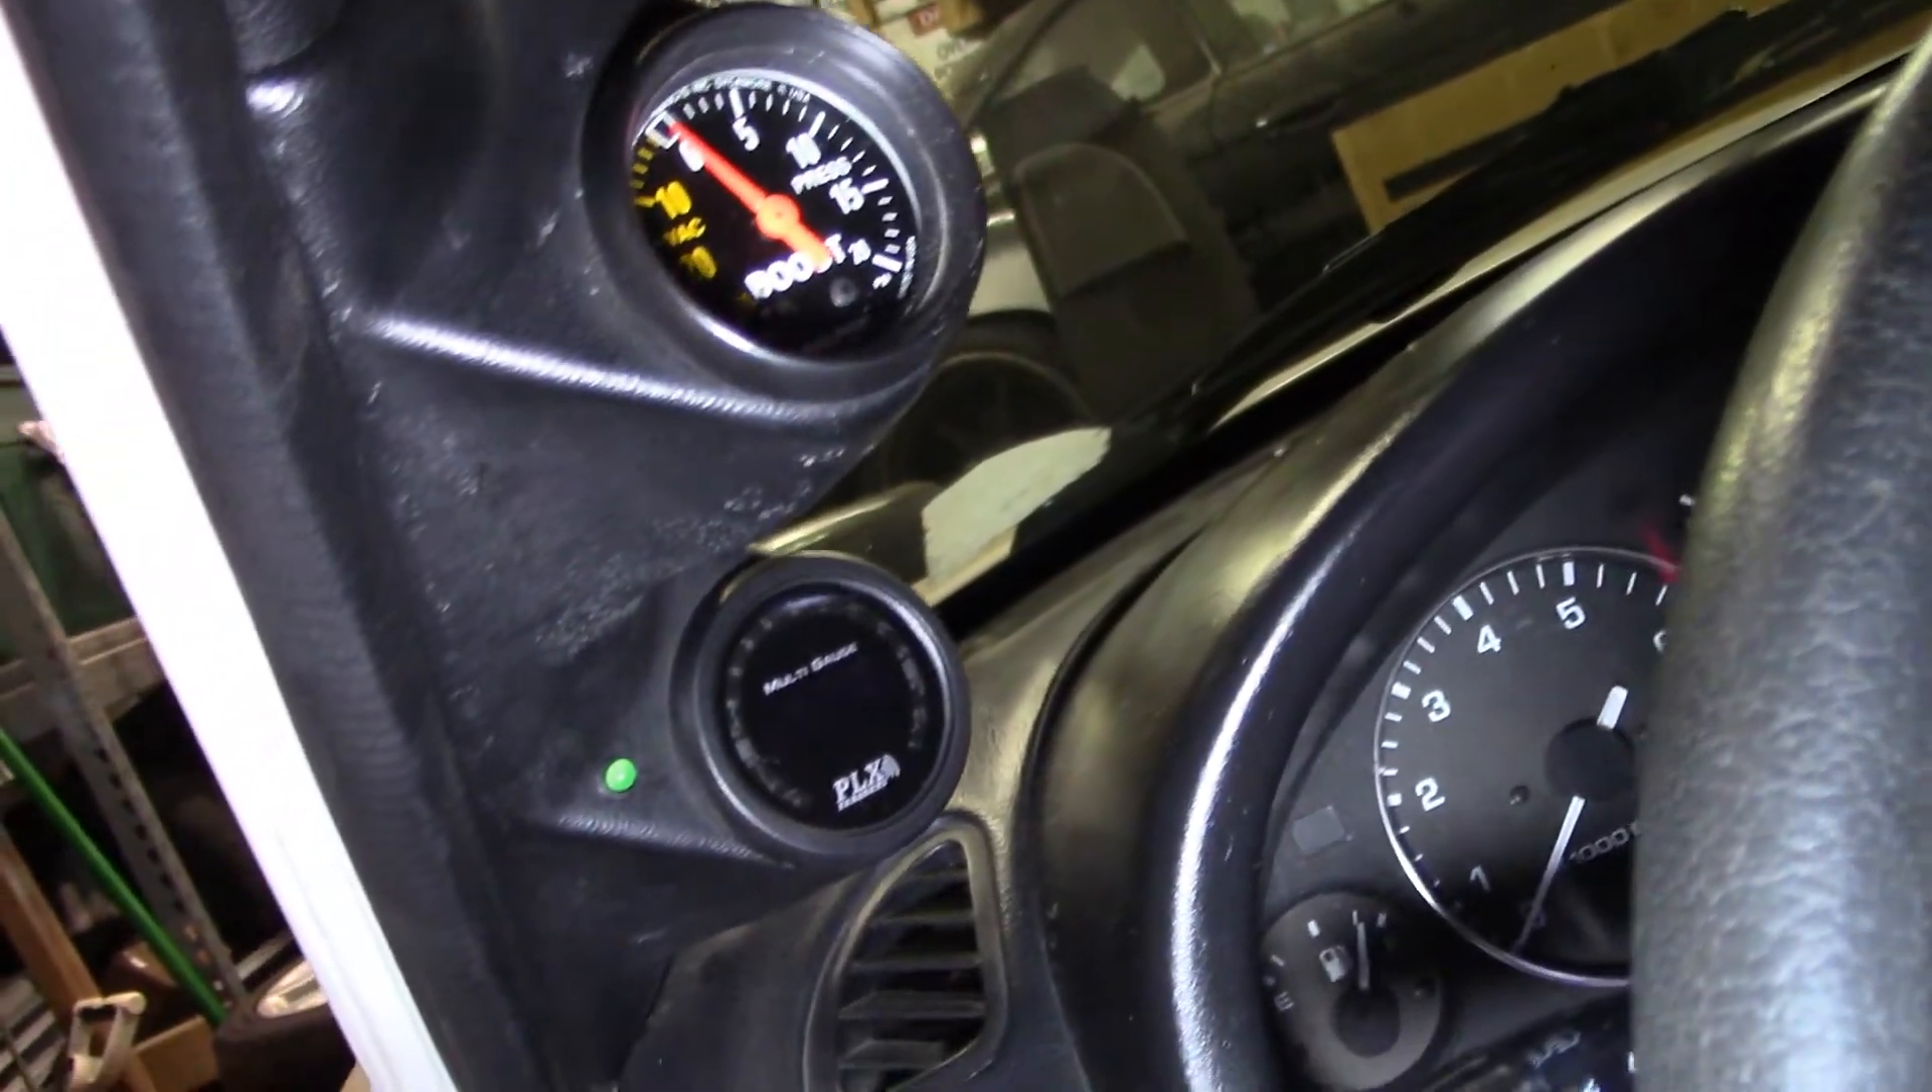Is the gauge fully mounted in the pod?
Yes.